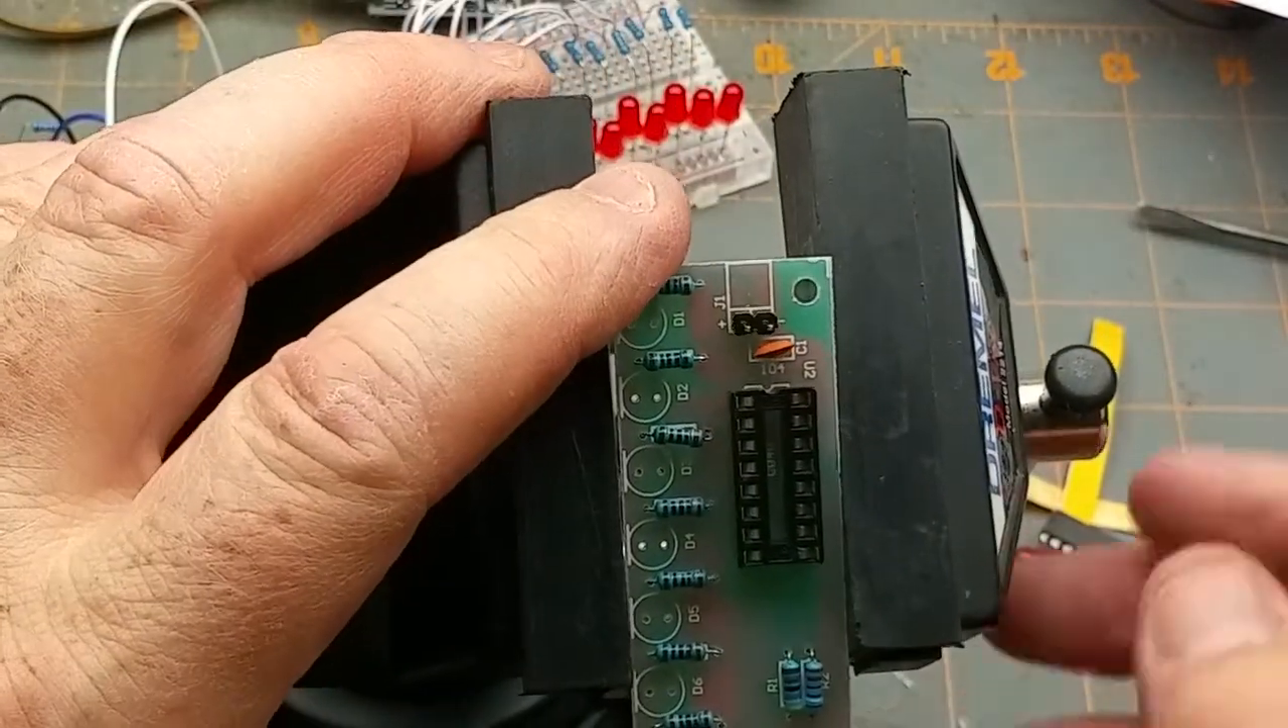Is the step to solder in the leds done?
No.